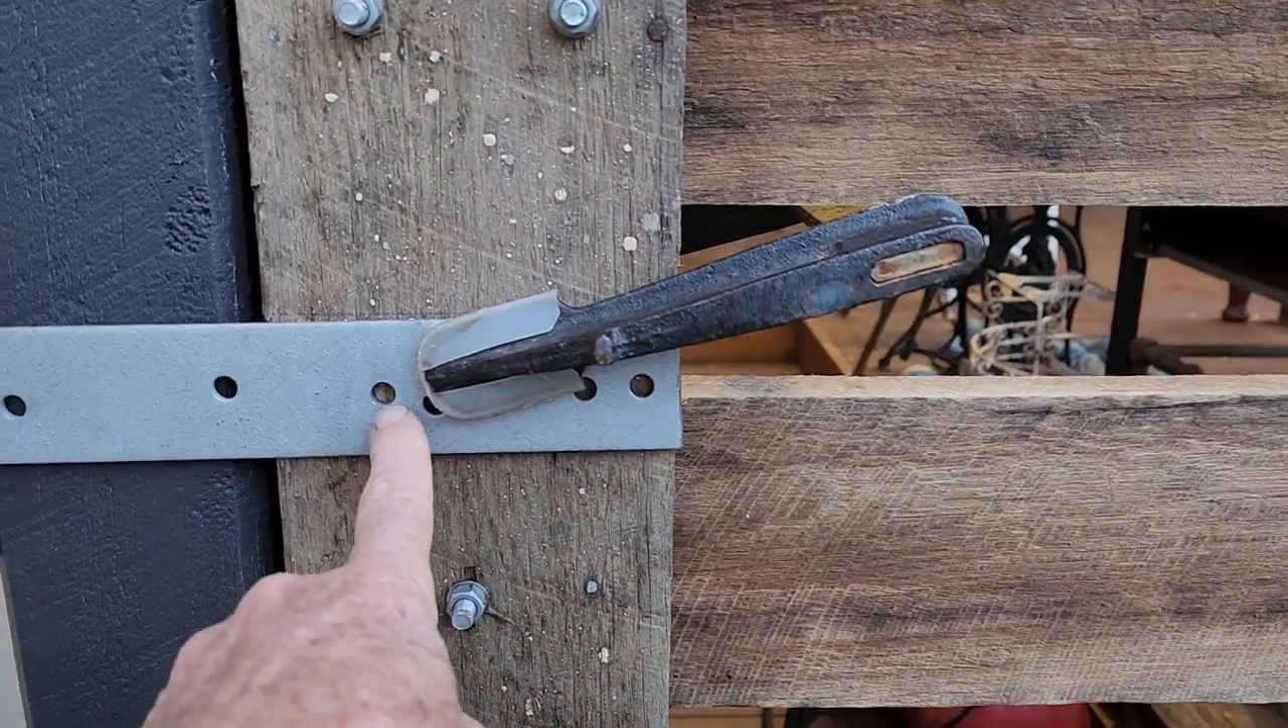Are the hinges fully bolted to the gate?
No.